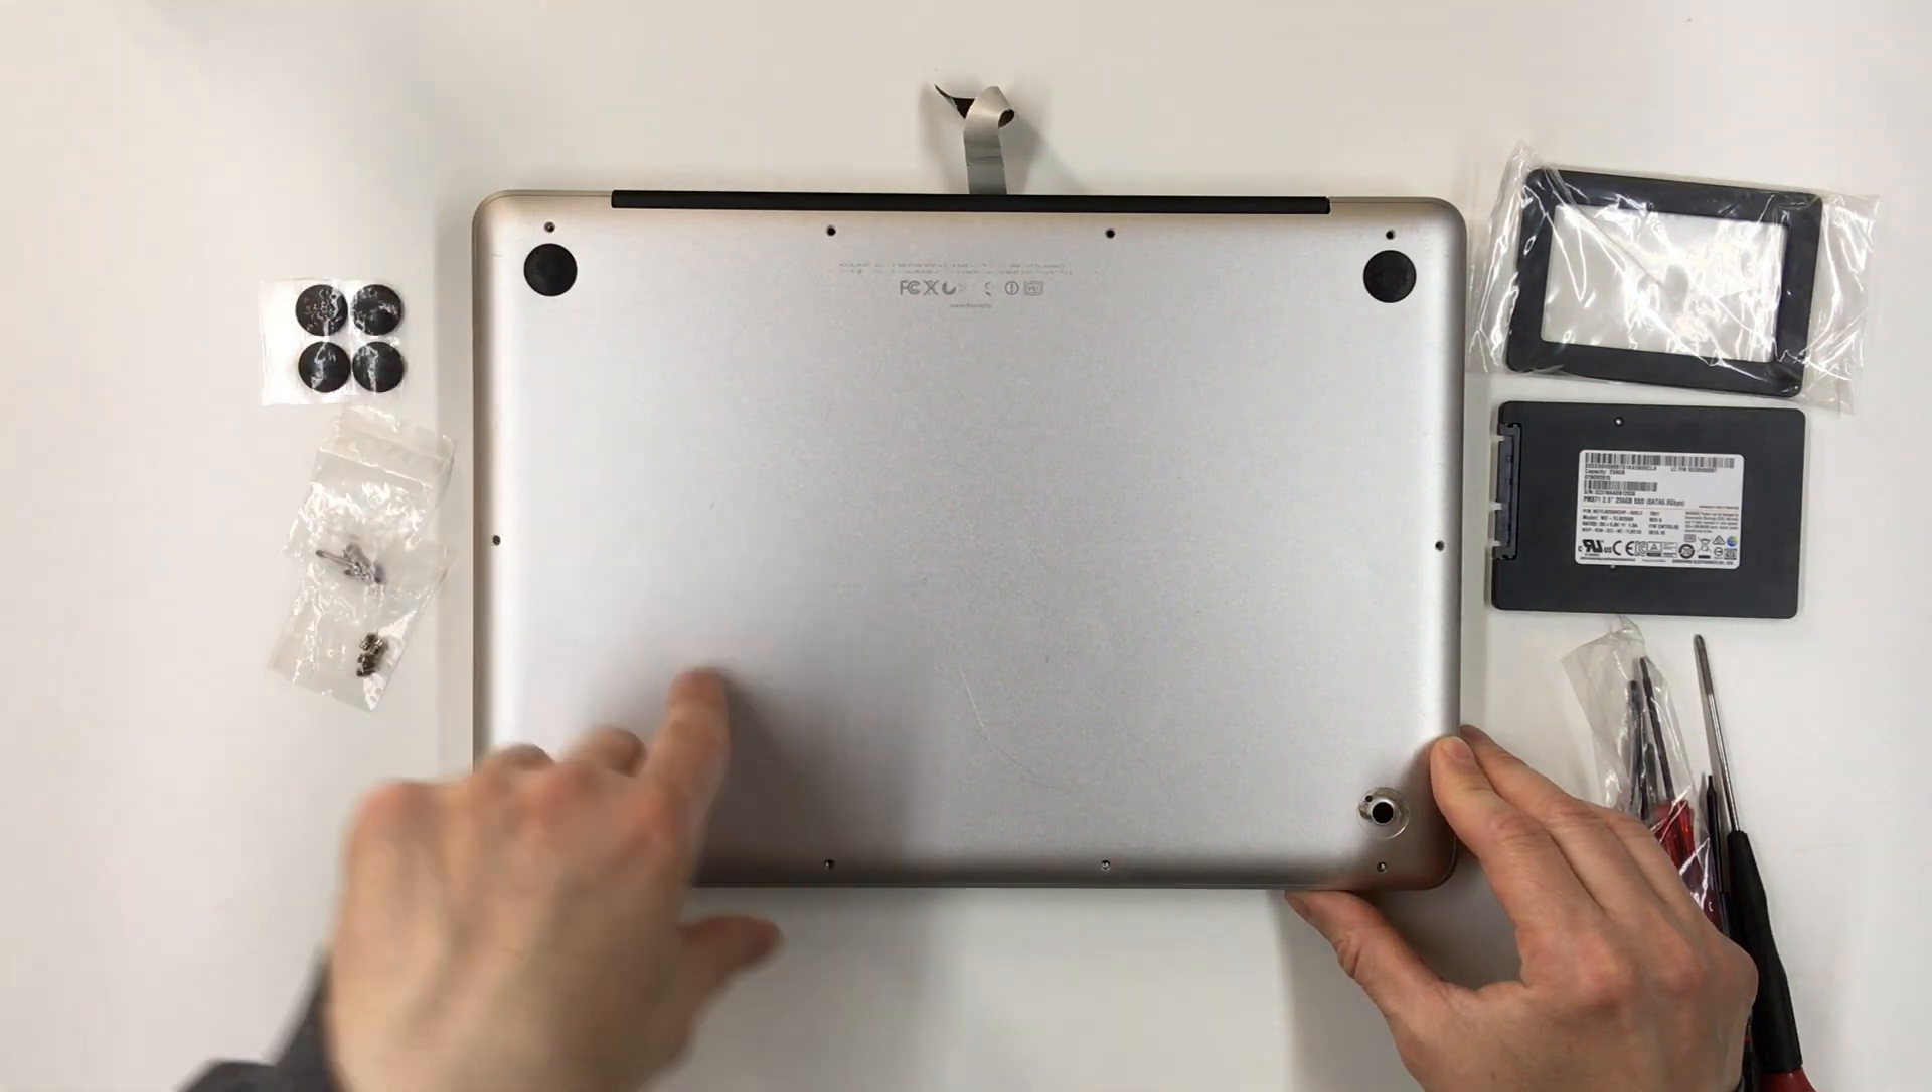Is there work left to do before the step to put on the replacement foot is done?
Yes.